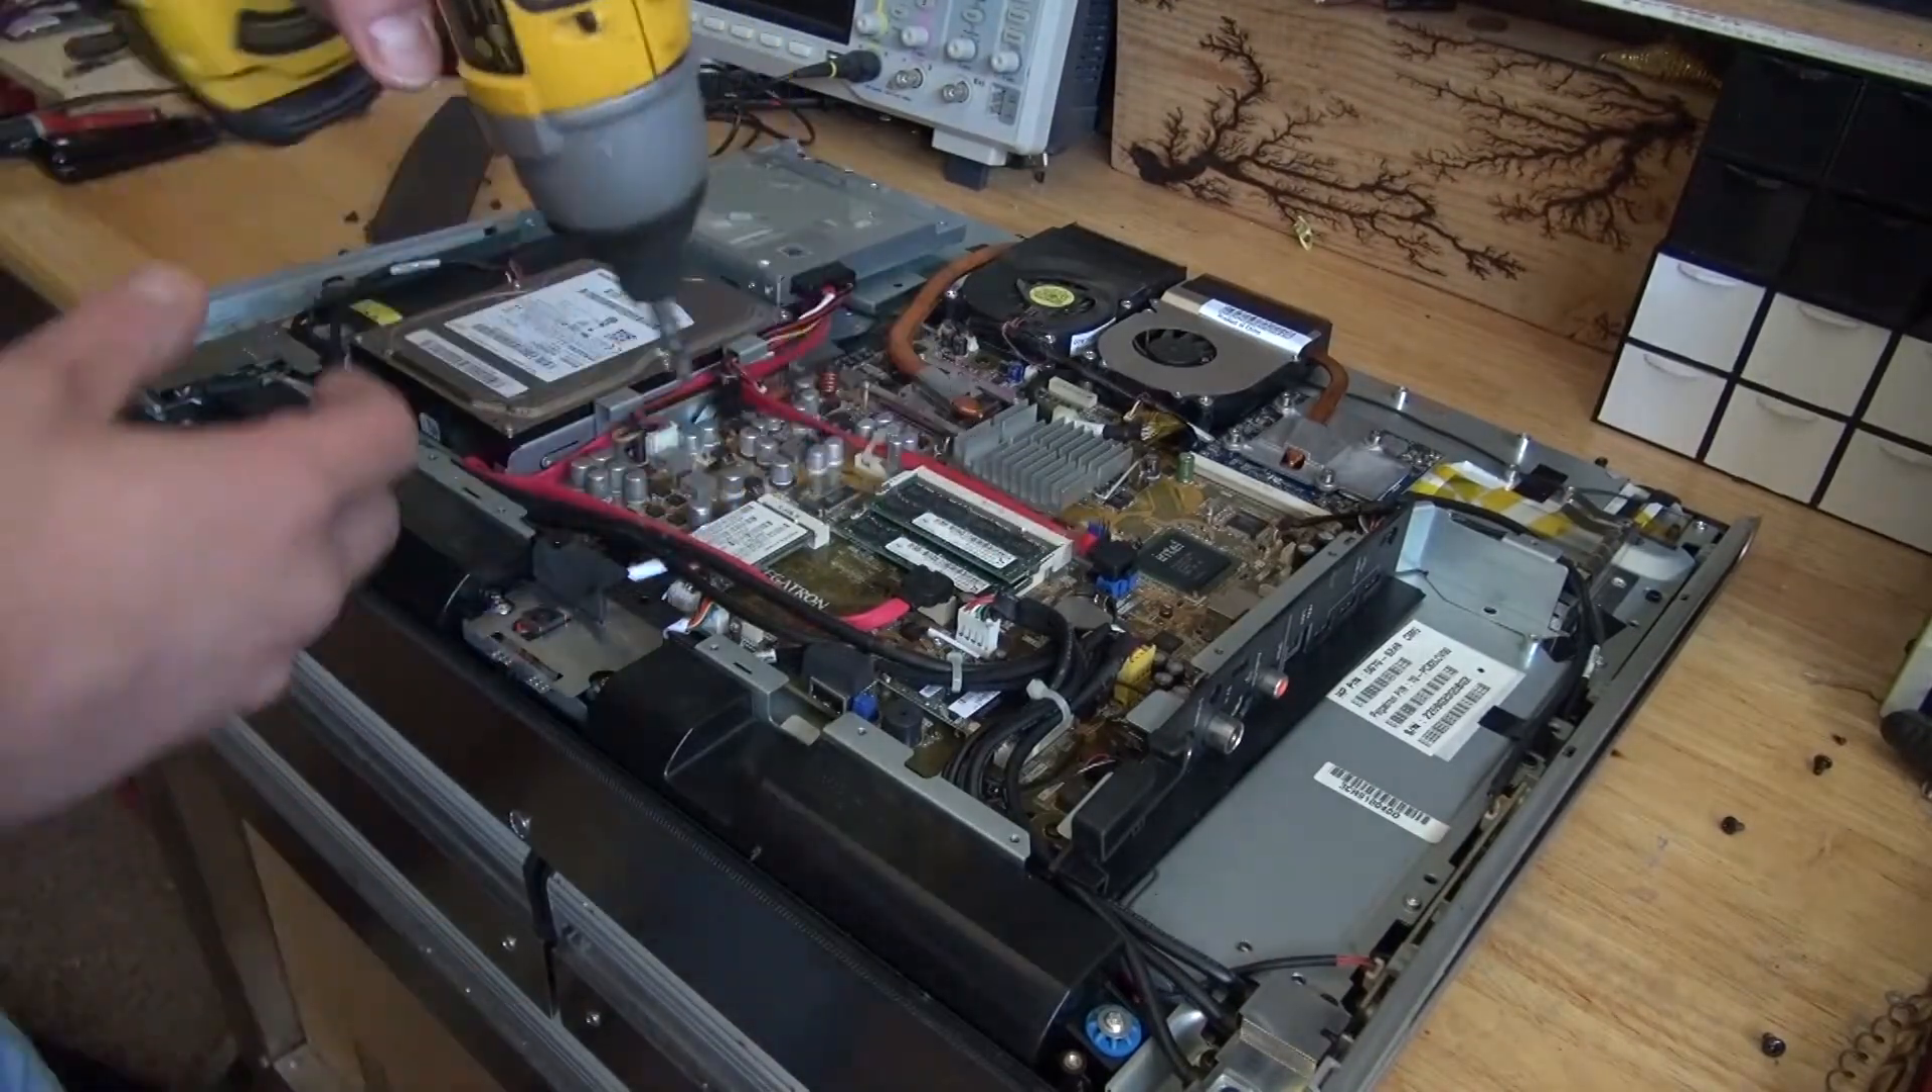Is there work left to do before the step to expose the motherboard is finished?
No.